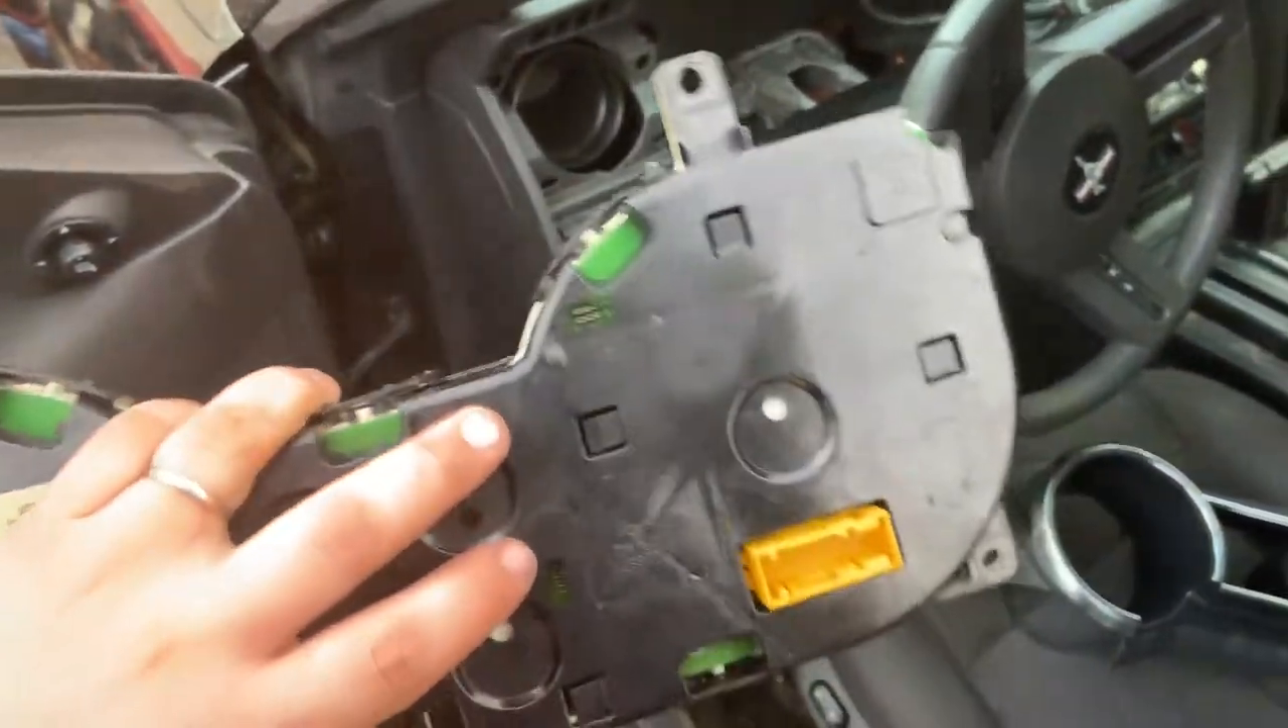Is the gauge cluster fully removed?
Yes.